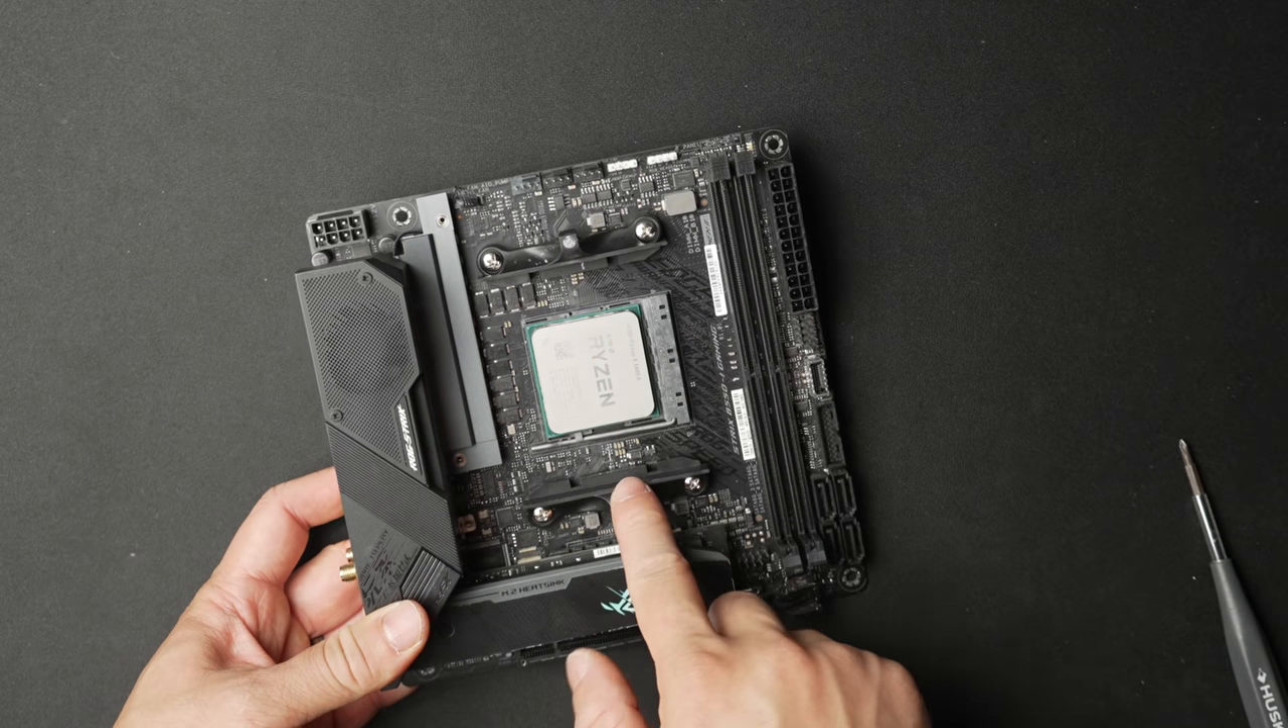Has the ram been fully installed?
No.